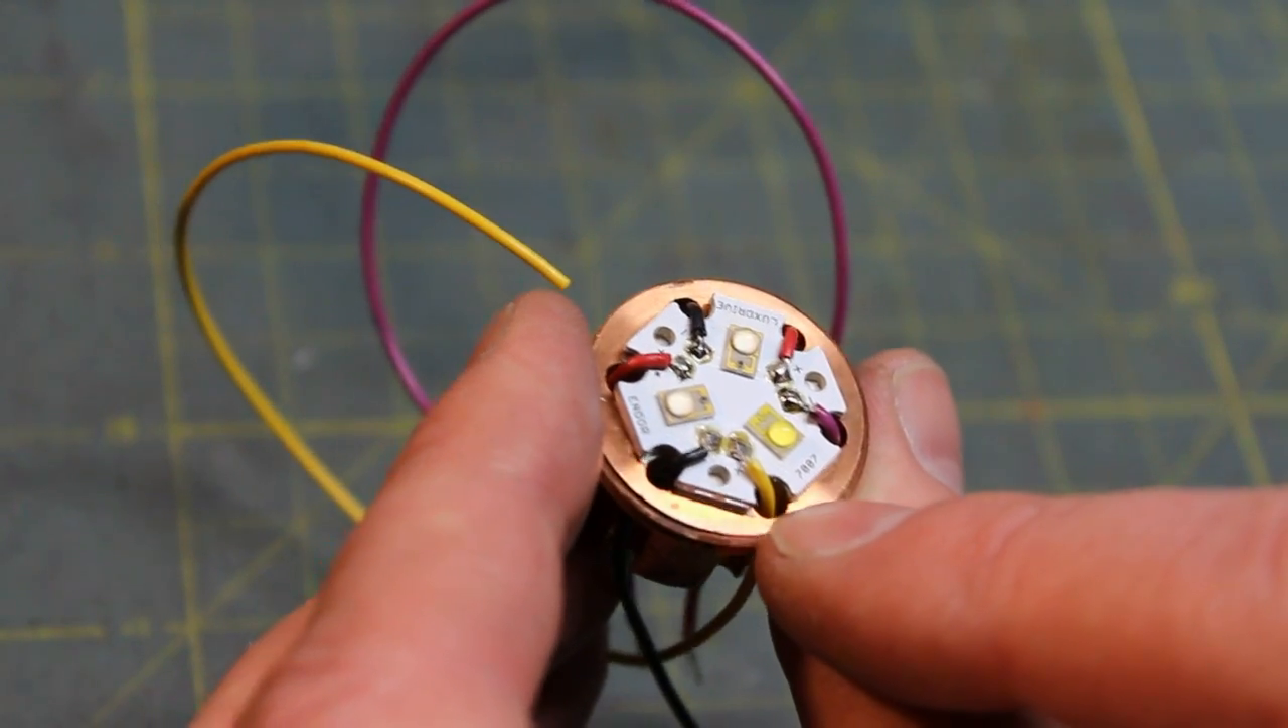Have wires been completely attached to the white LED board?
Yes.